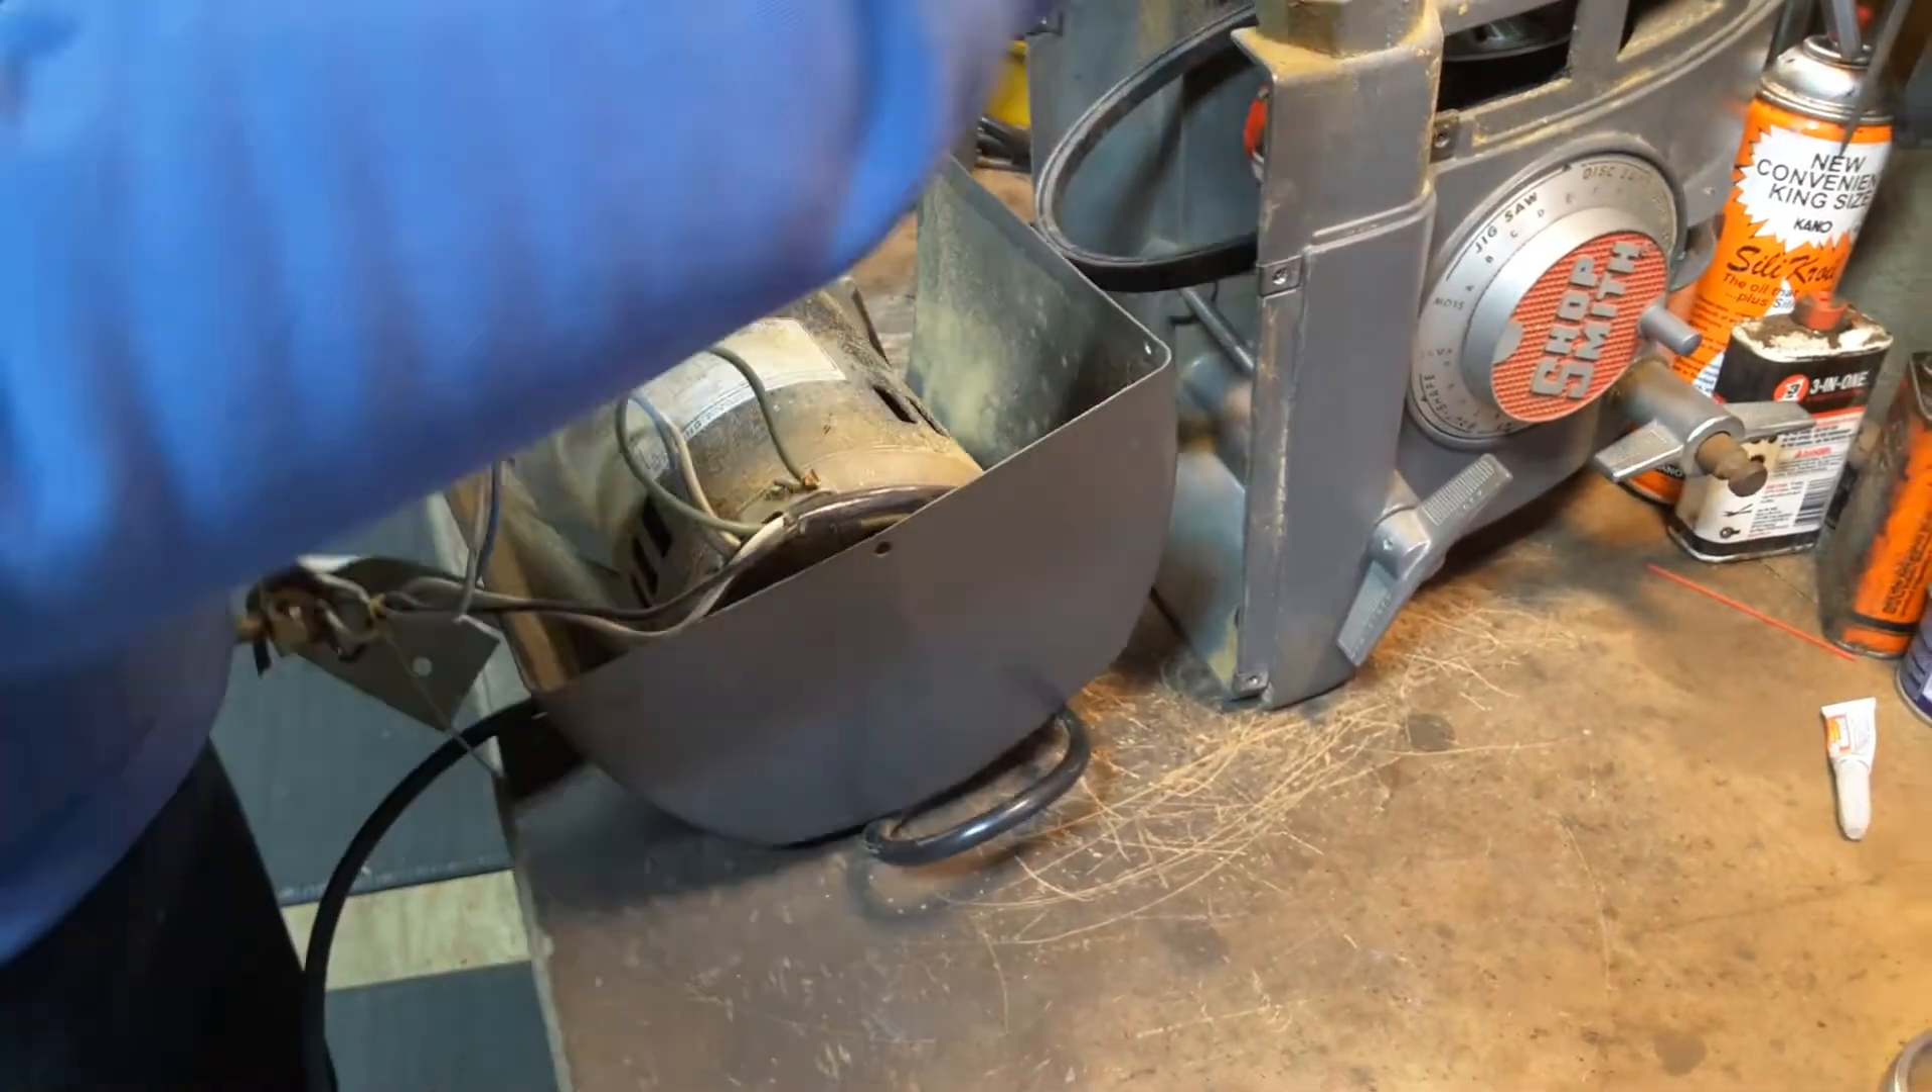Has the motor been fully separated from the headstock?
Yes.